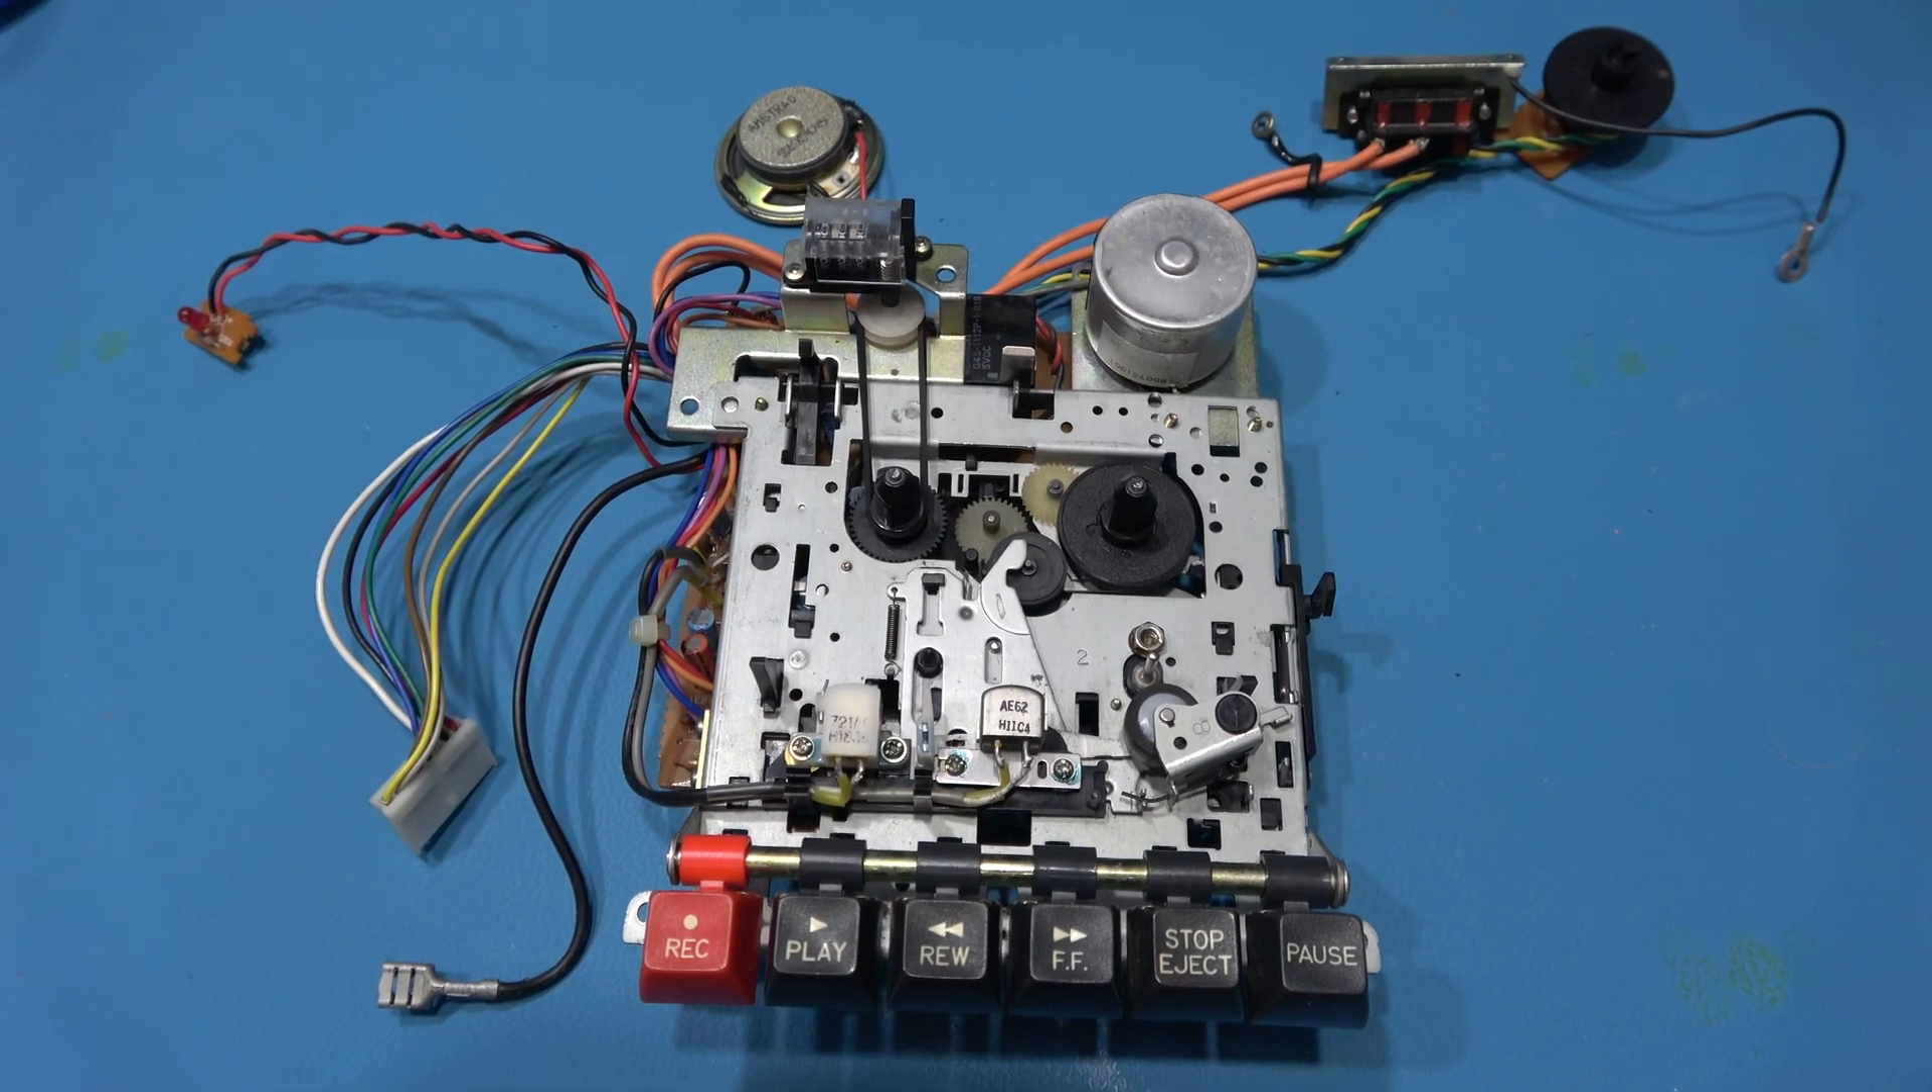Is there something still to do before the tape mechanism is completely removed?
No.